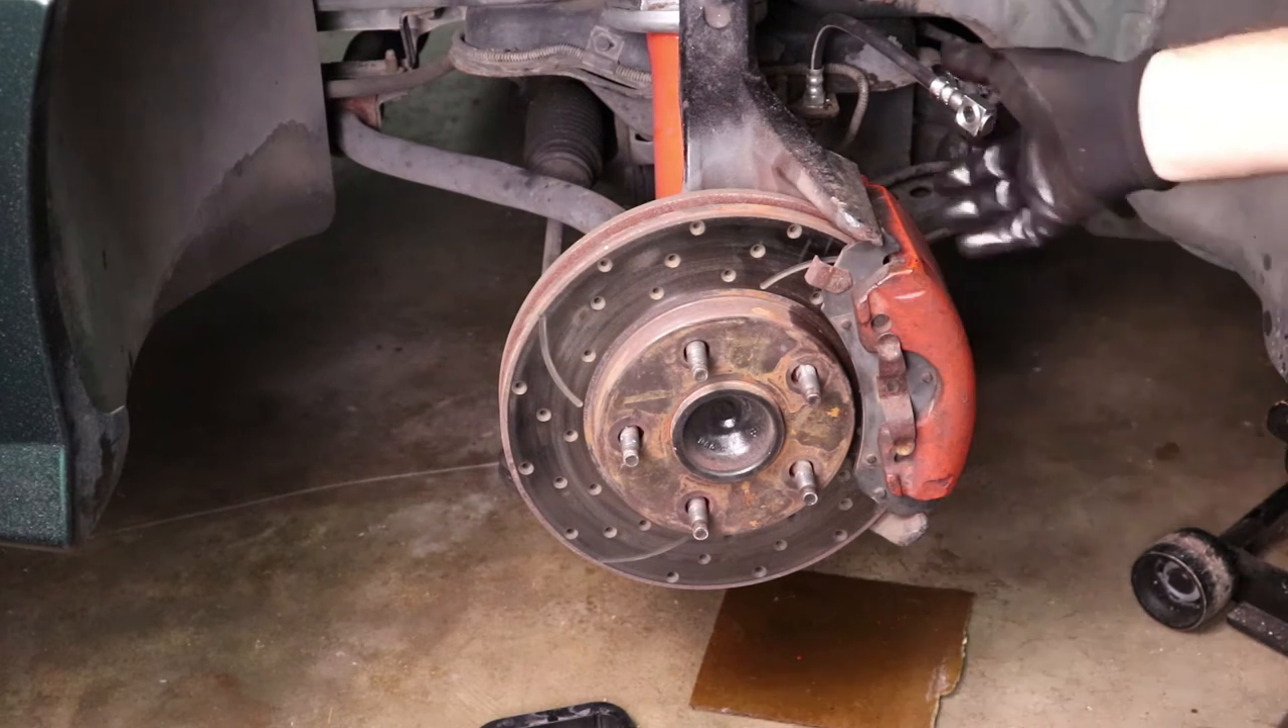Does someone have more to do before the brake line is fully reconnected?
Yes.